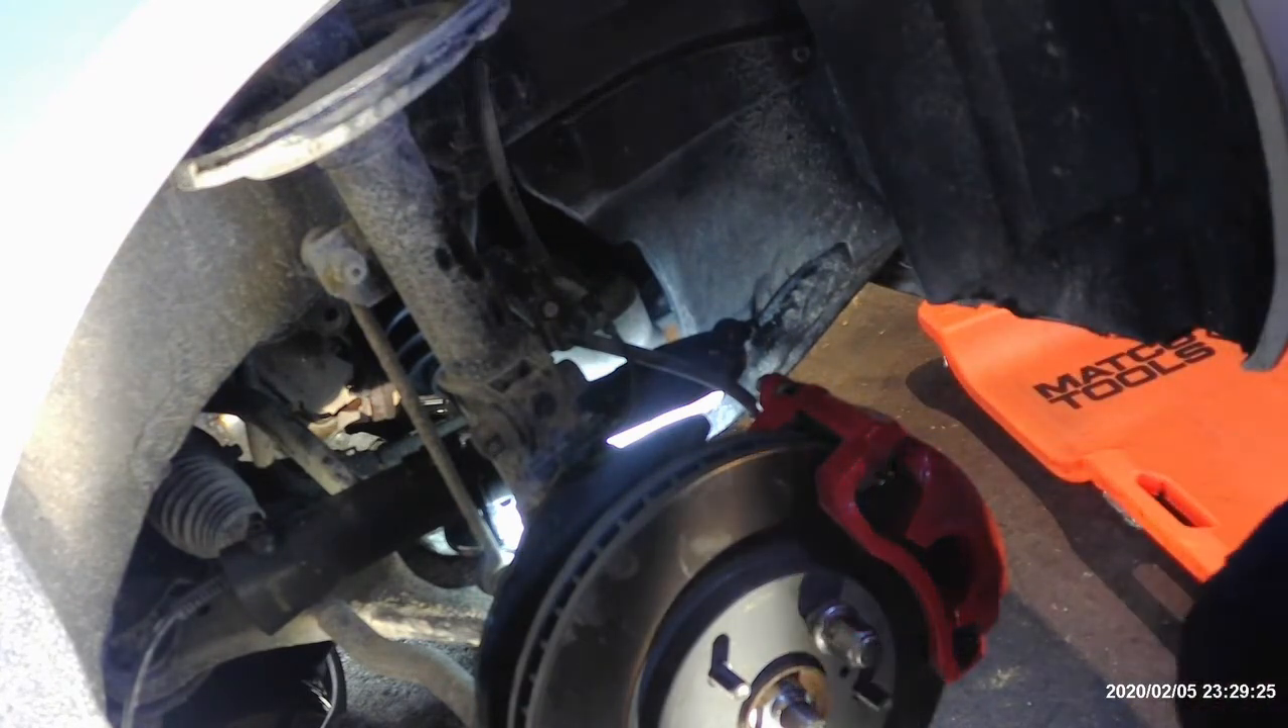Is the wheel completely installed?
No.